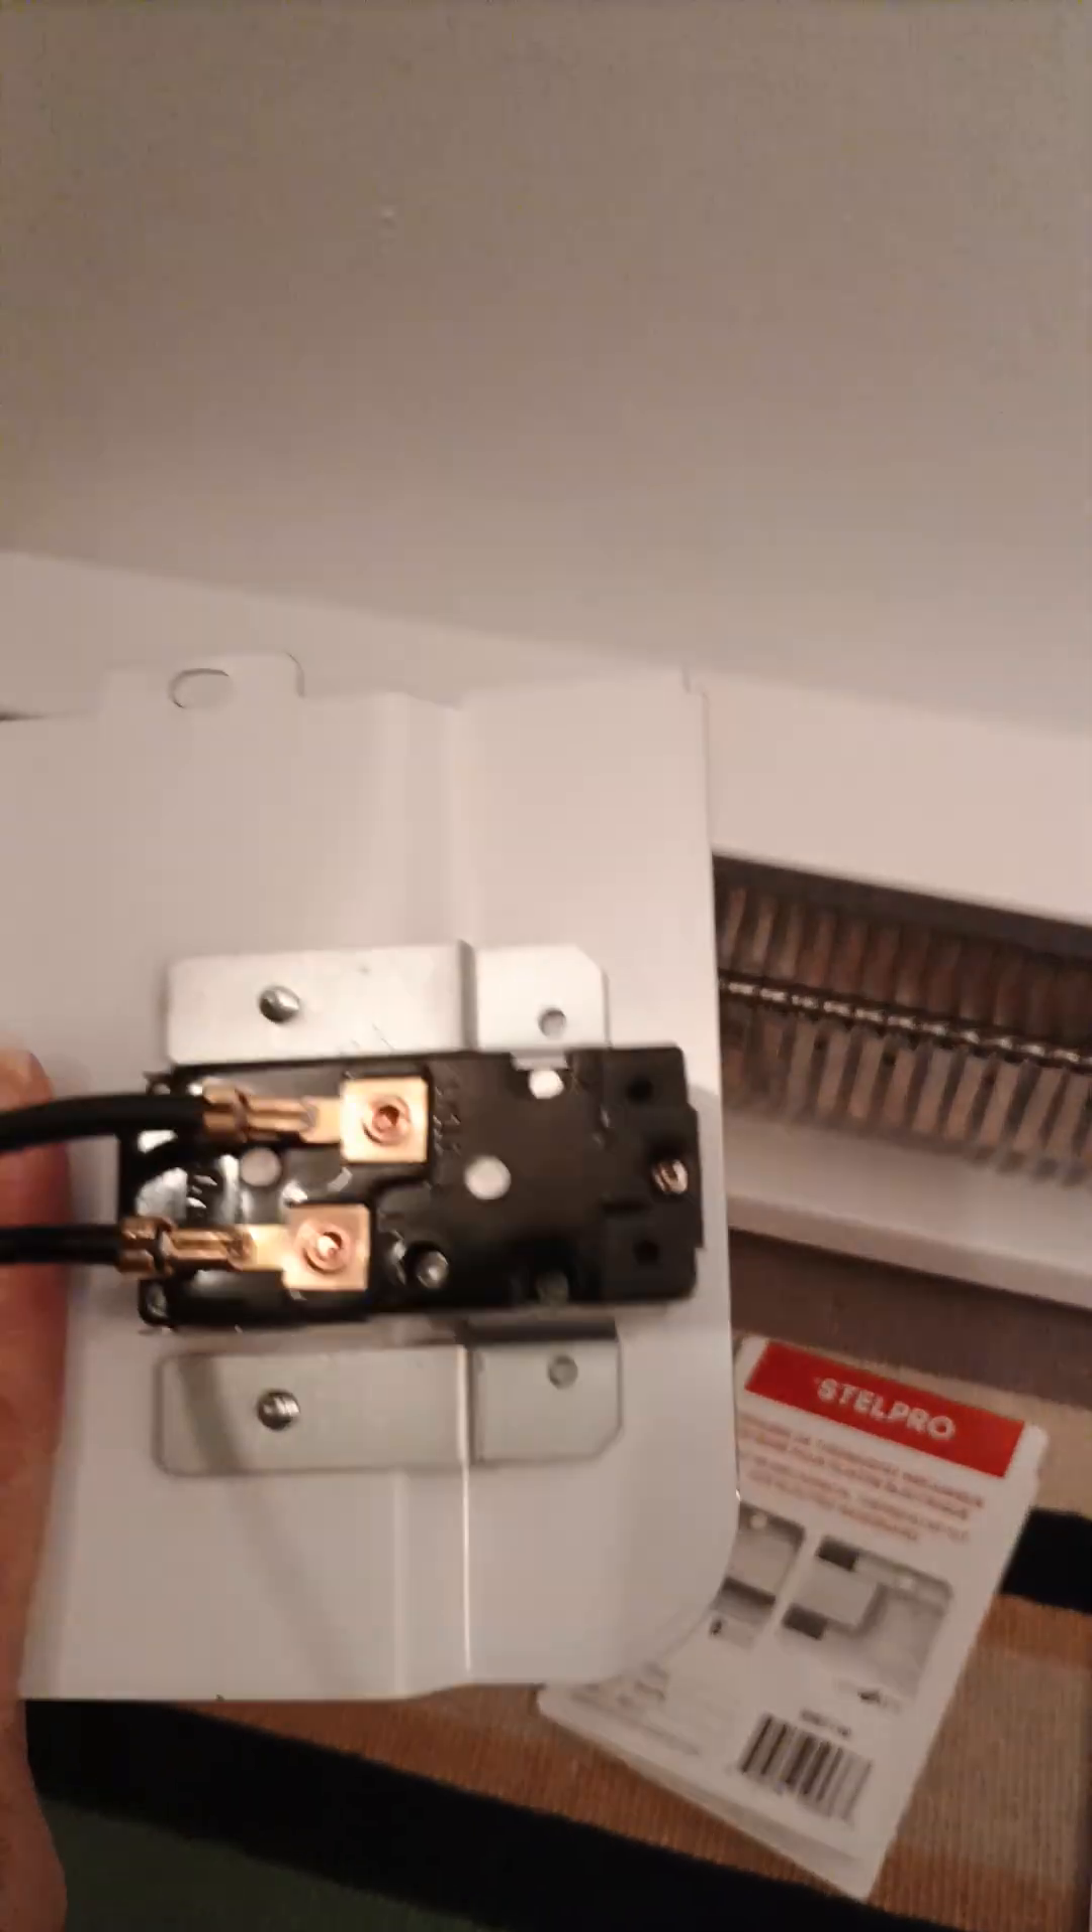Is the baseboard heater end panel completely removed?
Yes.